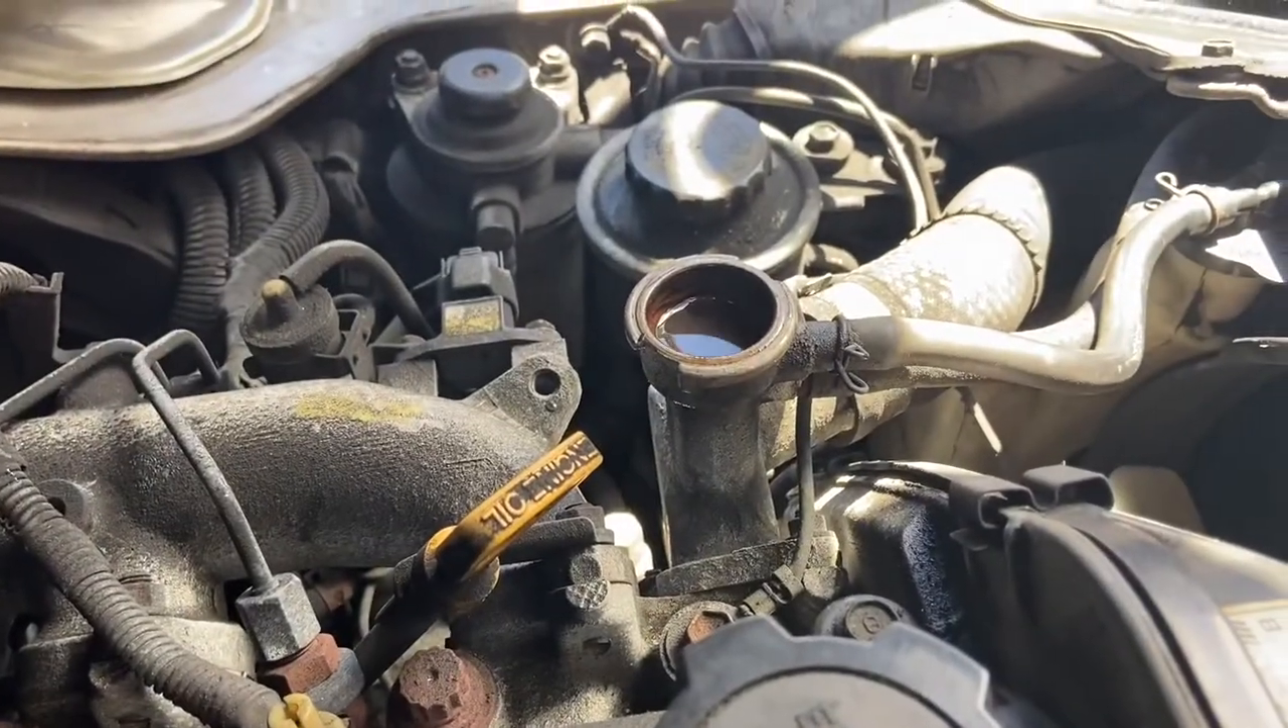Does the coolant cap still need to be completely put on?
Yes.